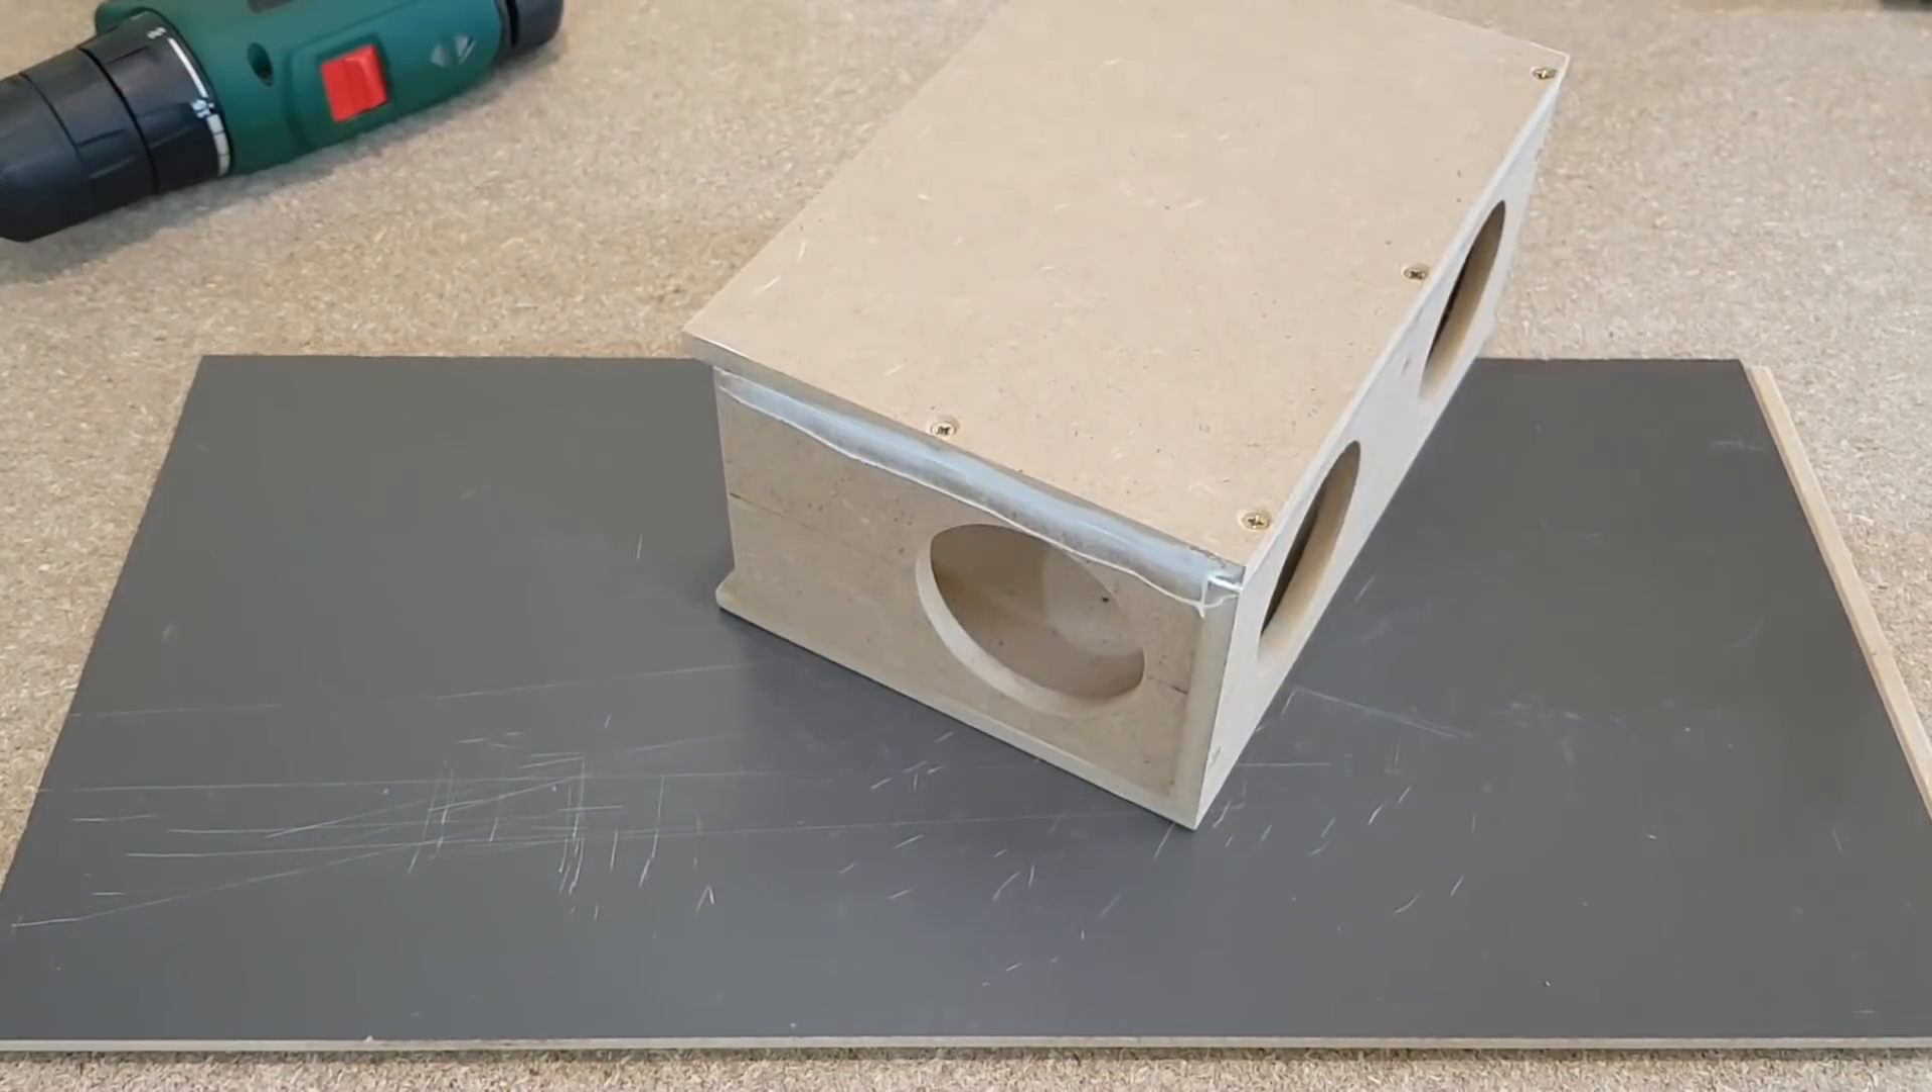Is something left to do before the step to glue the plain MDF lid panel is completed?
No.